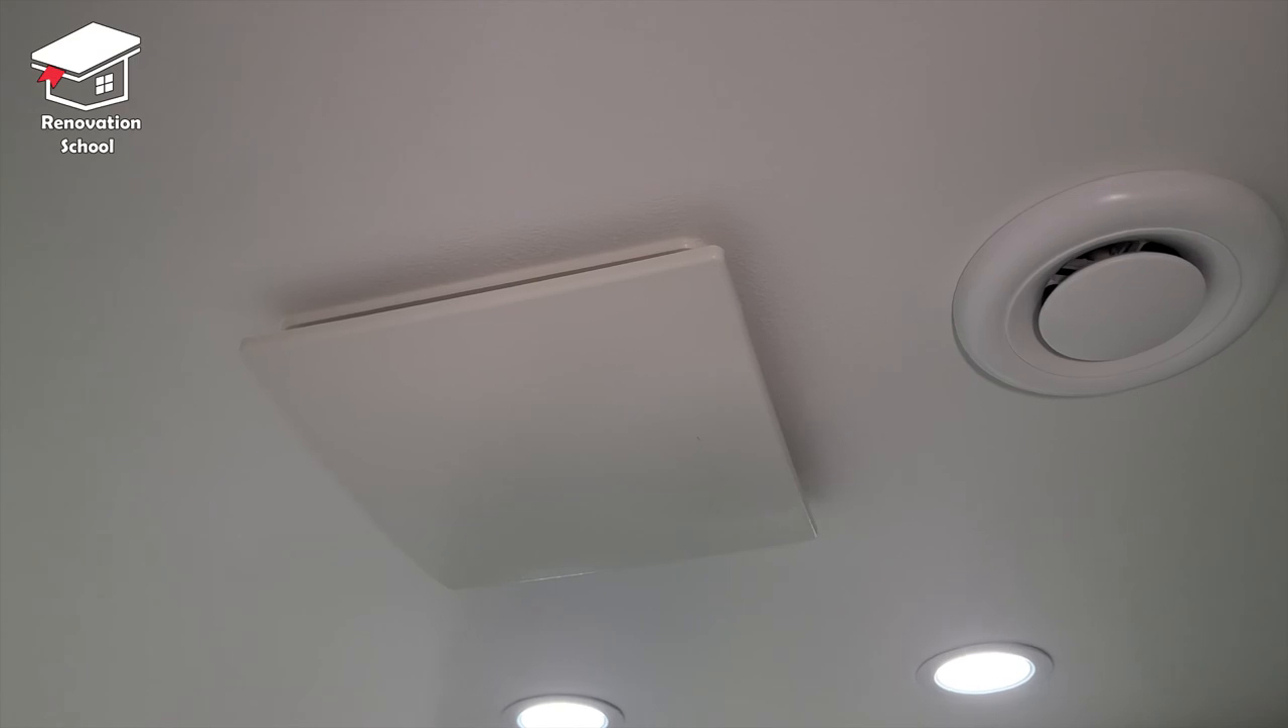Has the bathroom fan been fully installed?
Yes.